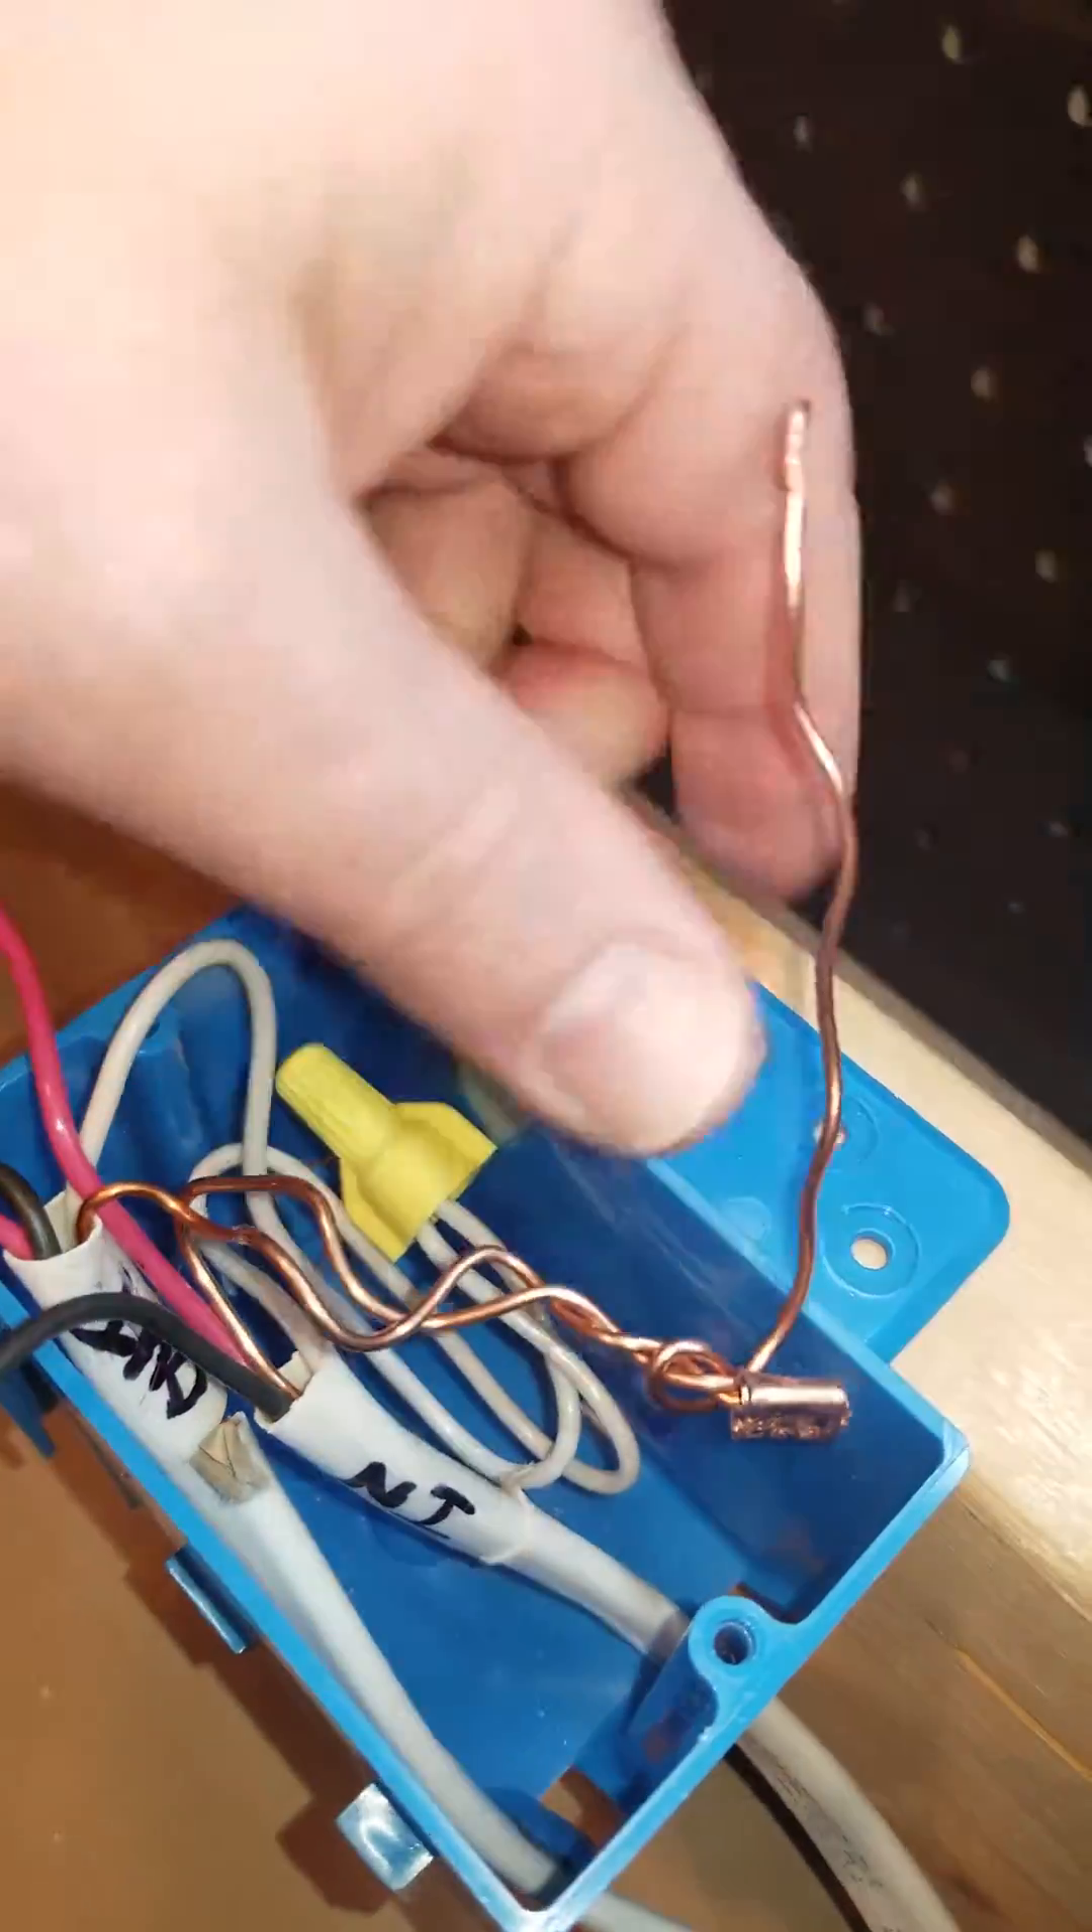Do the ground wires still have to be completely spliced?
No.